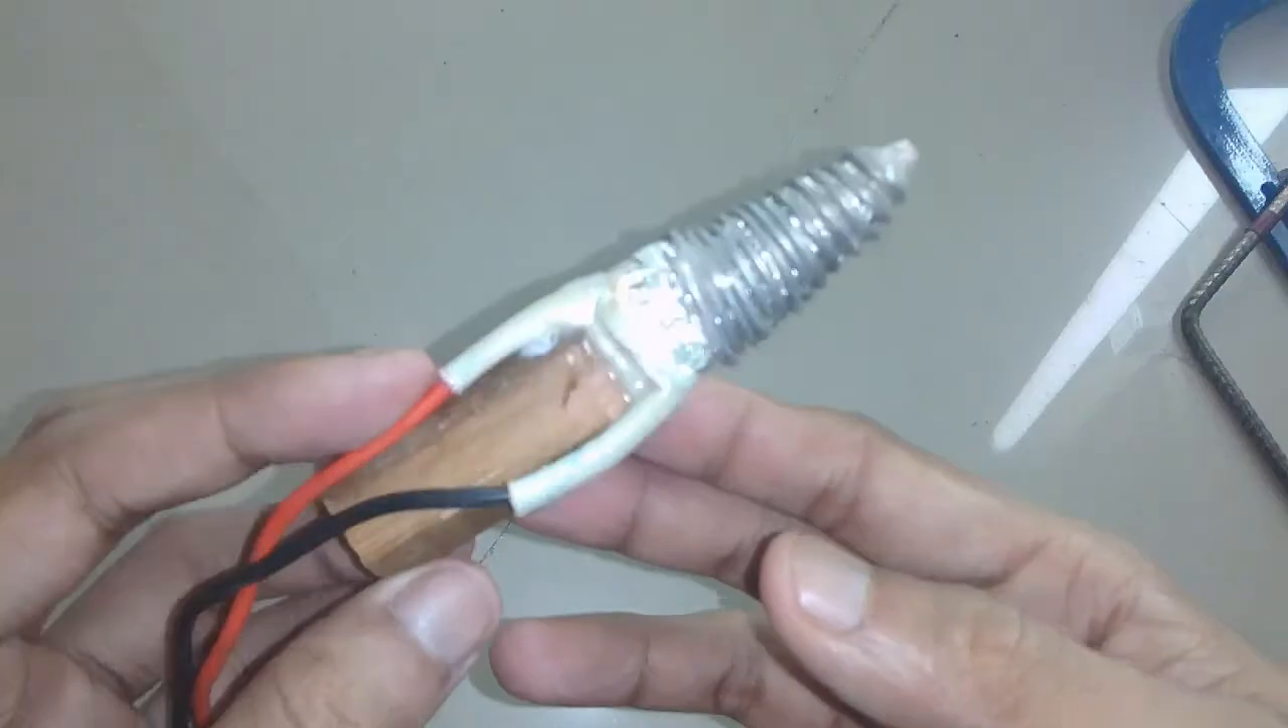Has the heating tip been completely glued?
Yes.